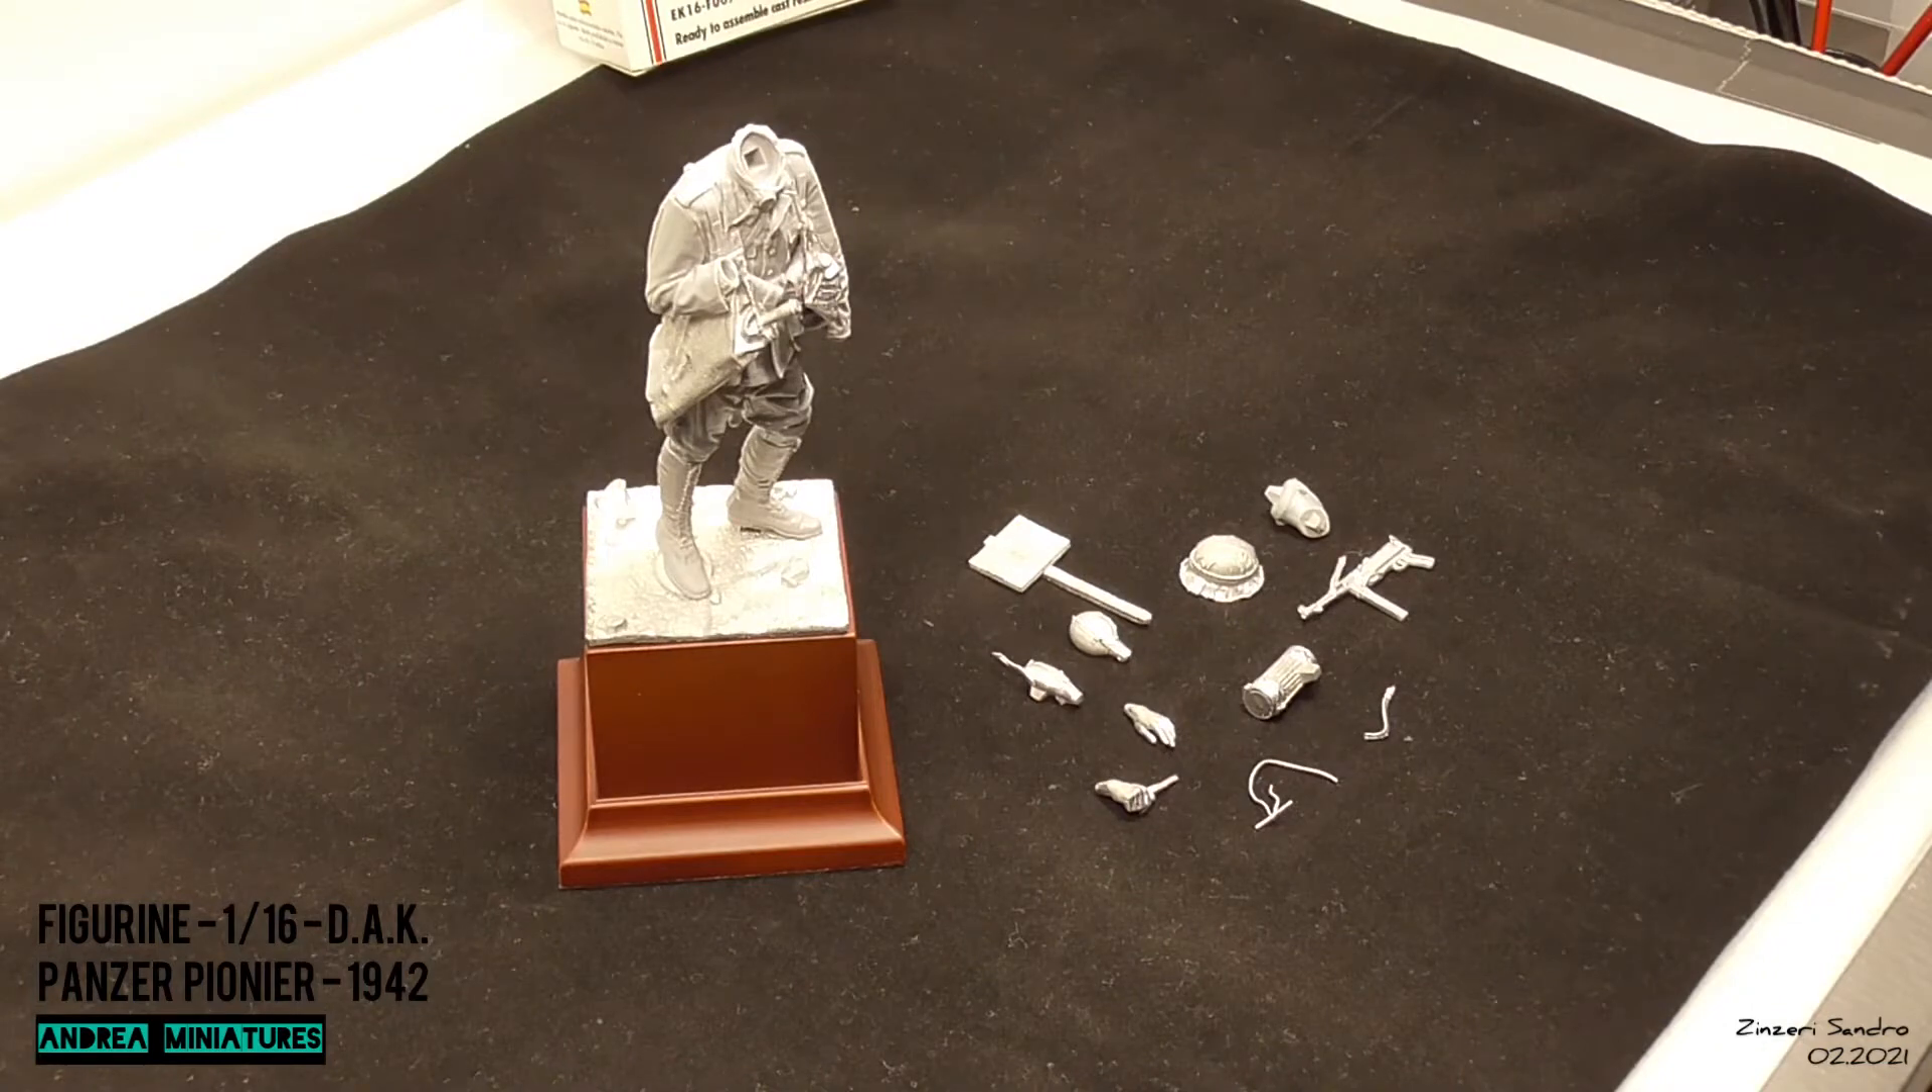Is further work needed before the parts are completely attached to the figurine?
Yes.